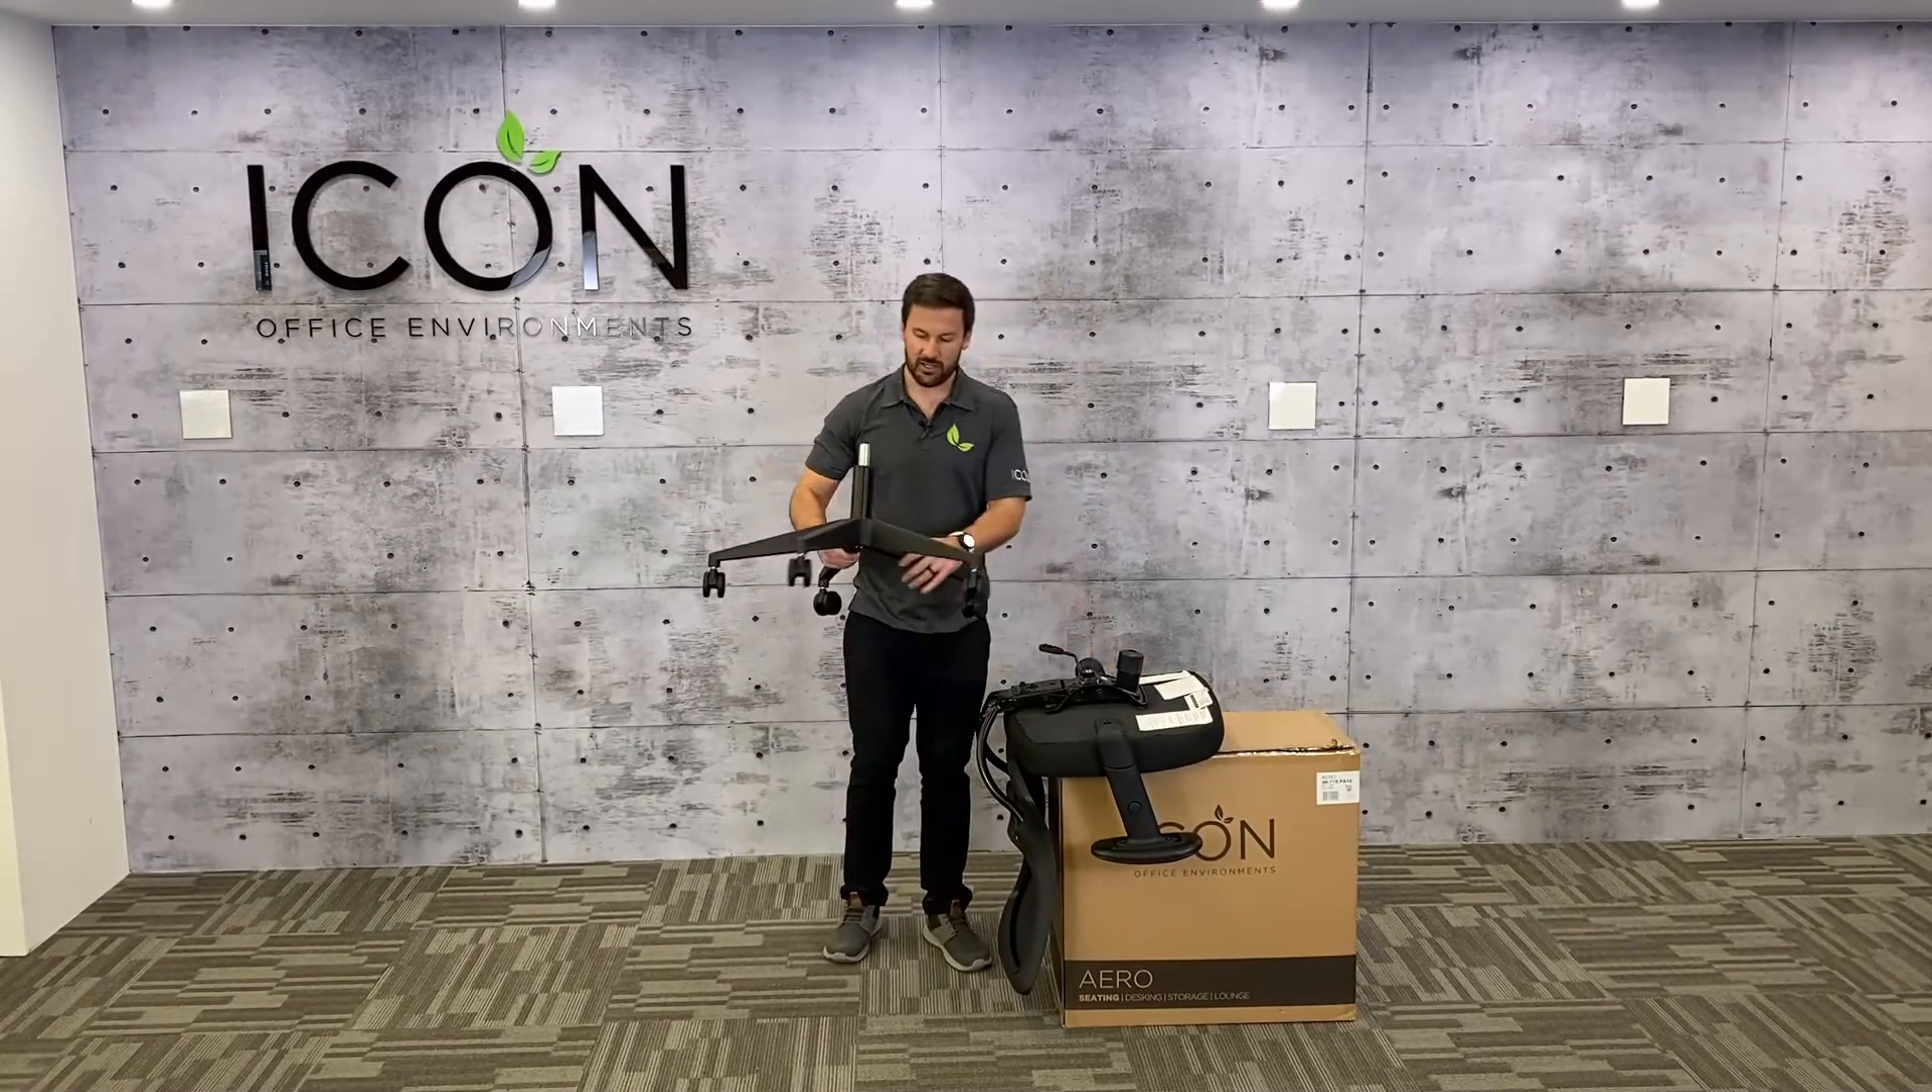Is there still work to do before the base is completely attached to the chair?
Yes.